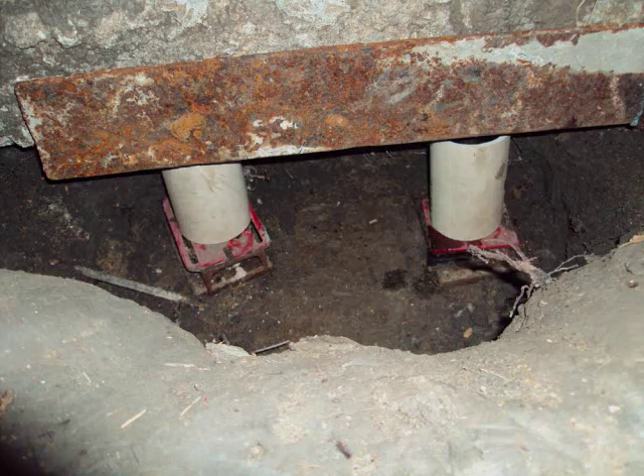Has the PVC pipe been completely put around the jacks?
Yes.